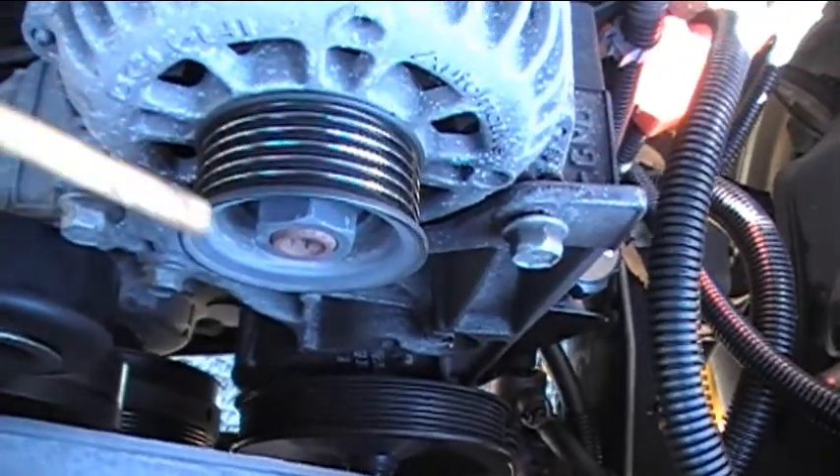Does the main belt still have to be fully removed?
No.